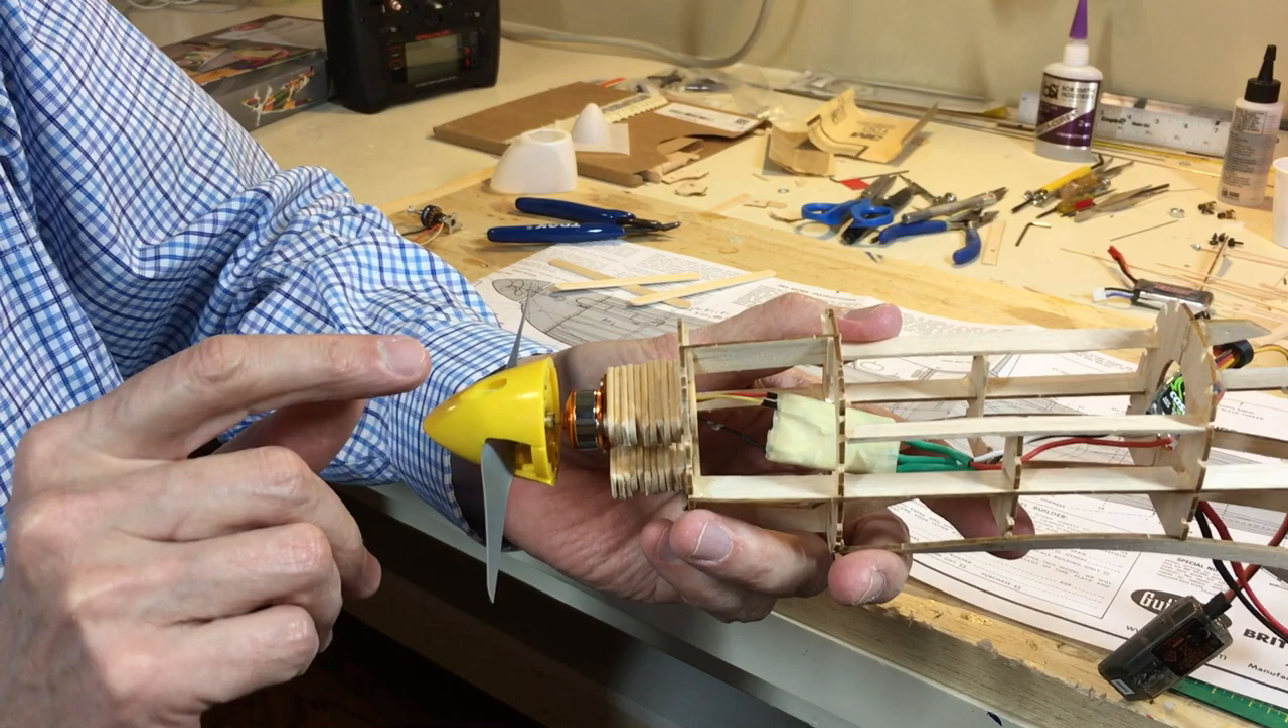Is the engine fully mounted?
Yes.